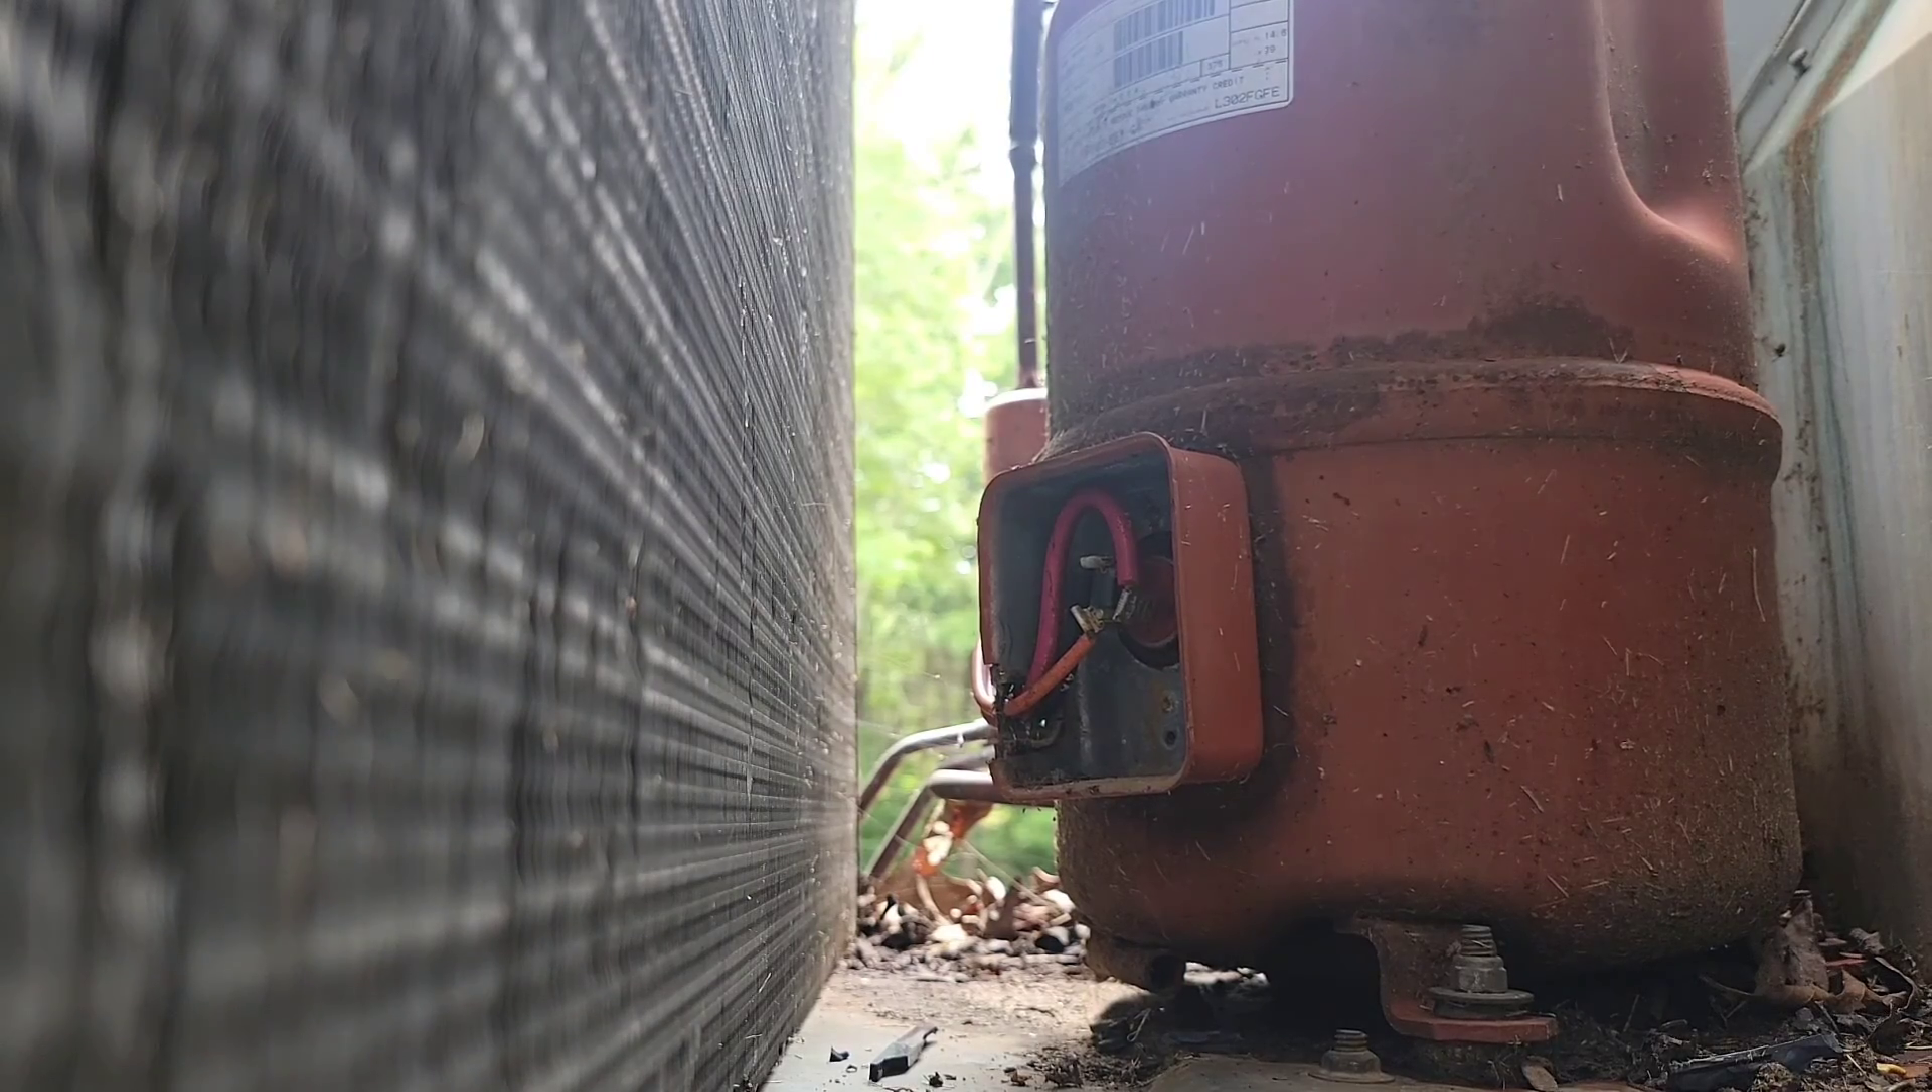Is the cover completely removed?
Yes.